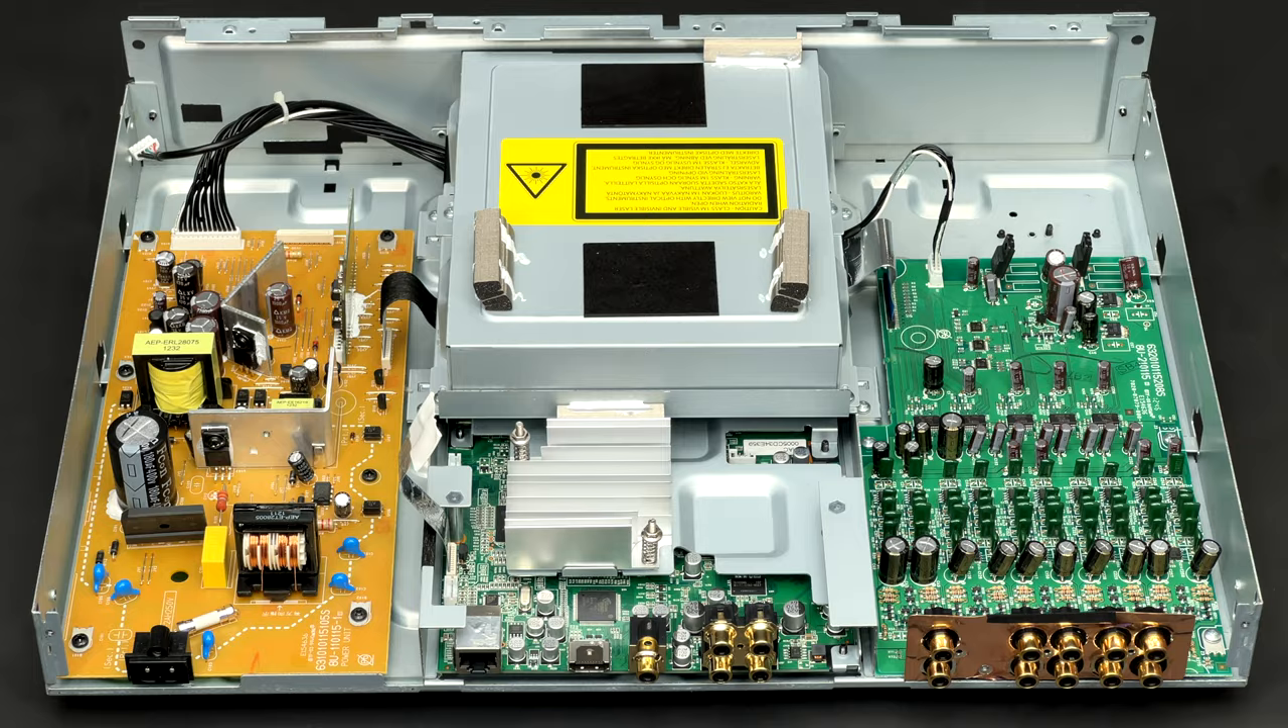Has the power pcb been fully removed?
No.